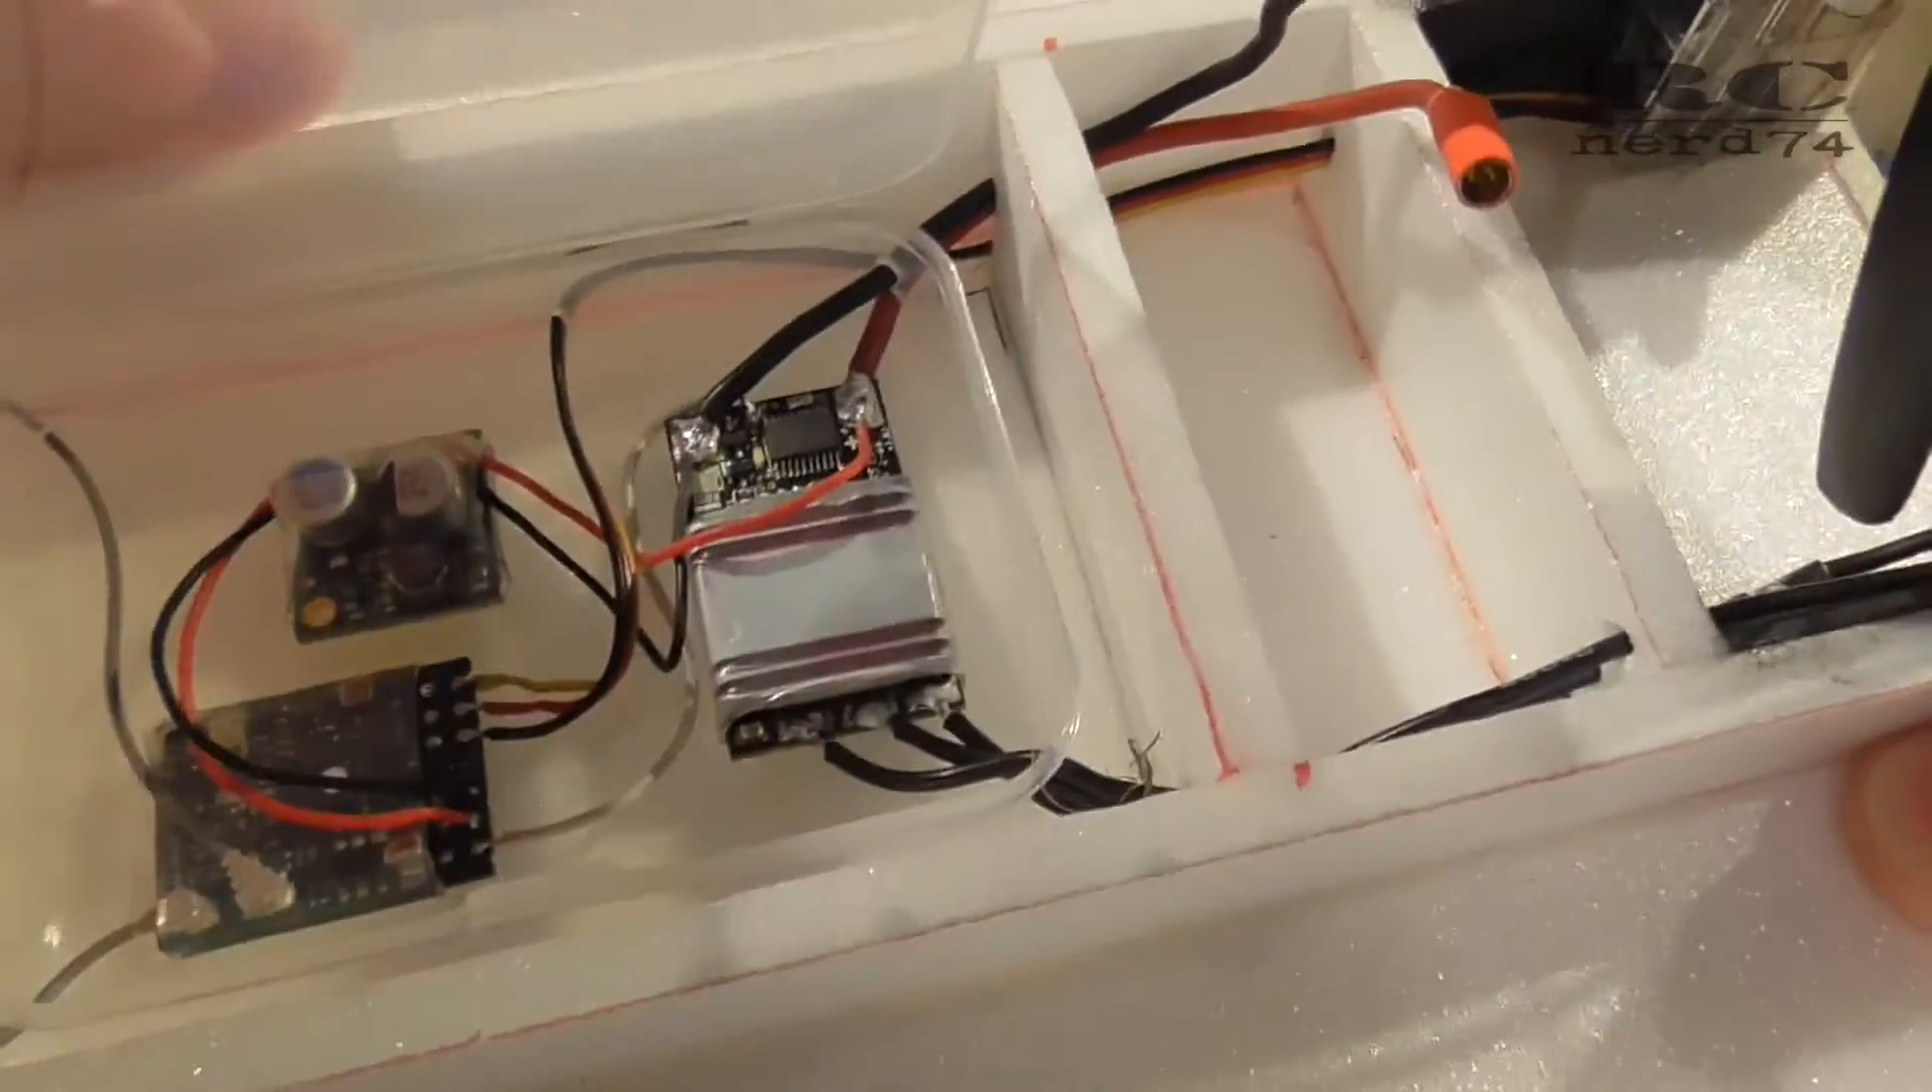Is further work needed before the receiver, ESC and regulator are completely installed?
No.